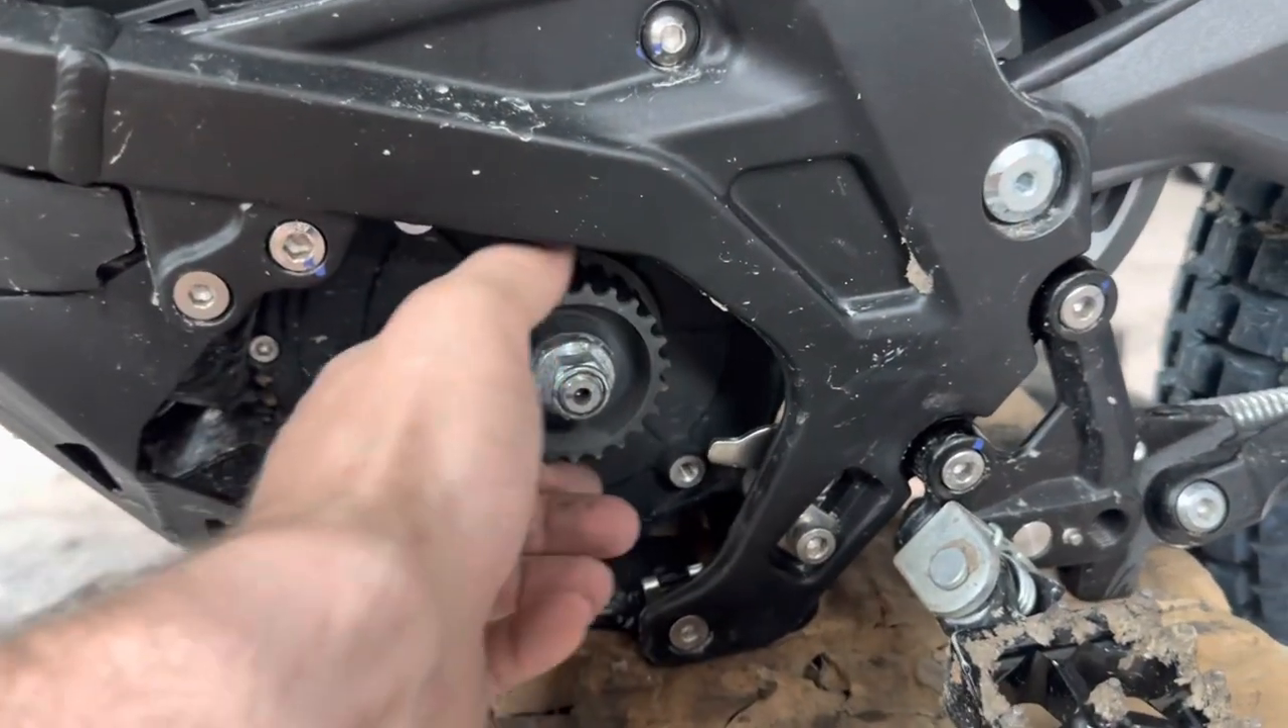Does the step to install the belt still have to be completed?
Yes.